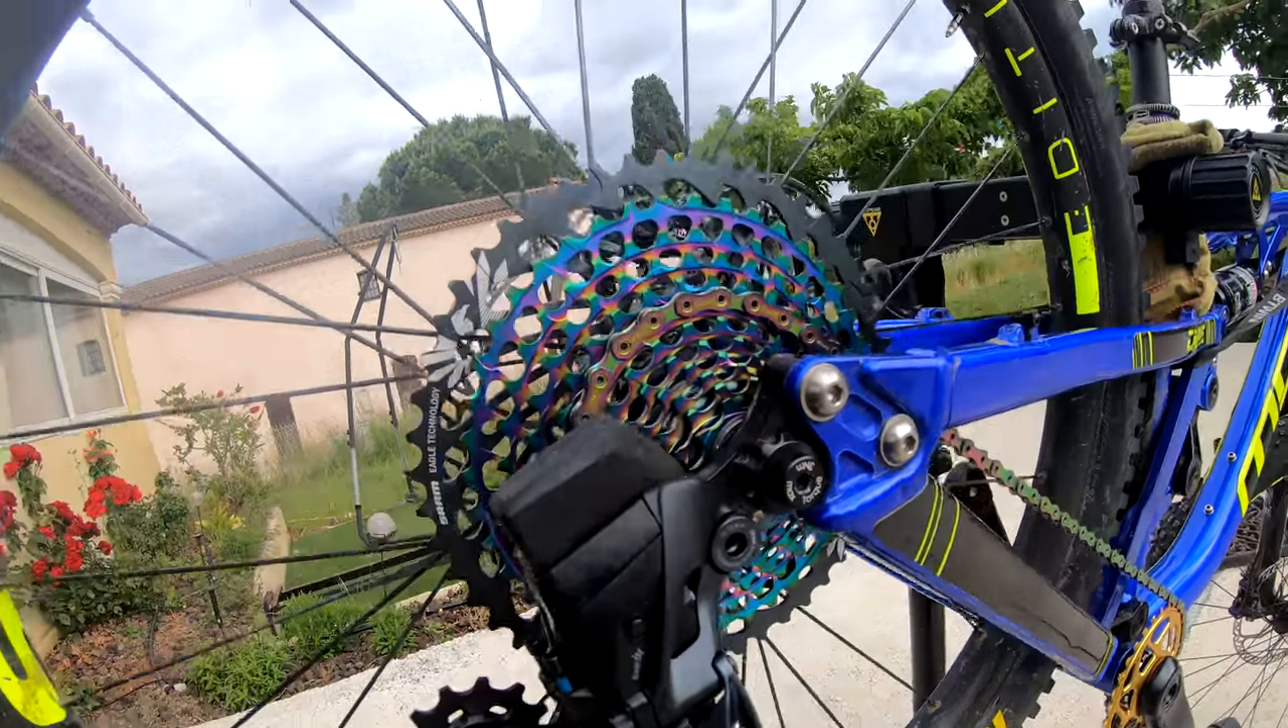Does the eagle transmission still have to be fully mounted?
No.